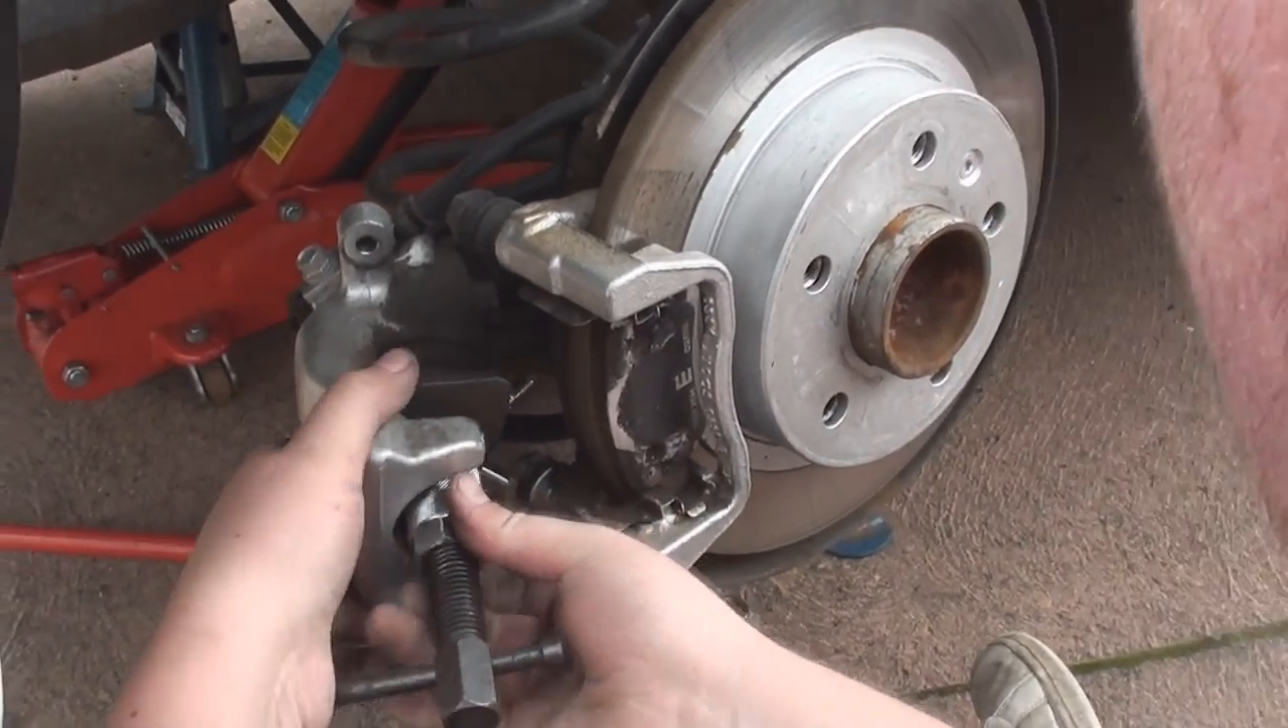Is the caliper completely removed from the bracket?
Yes.